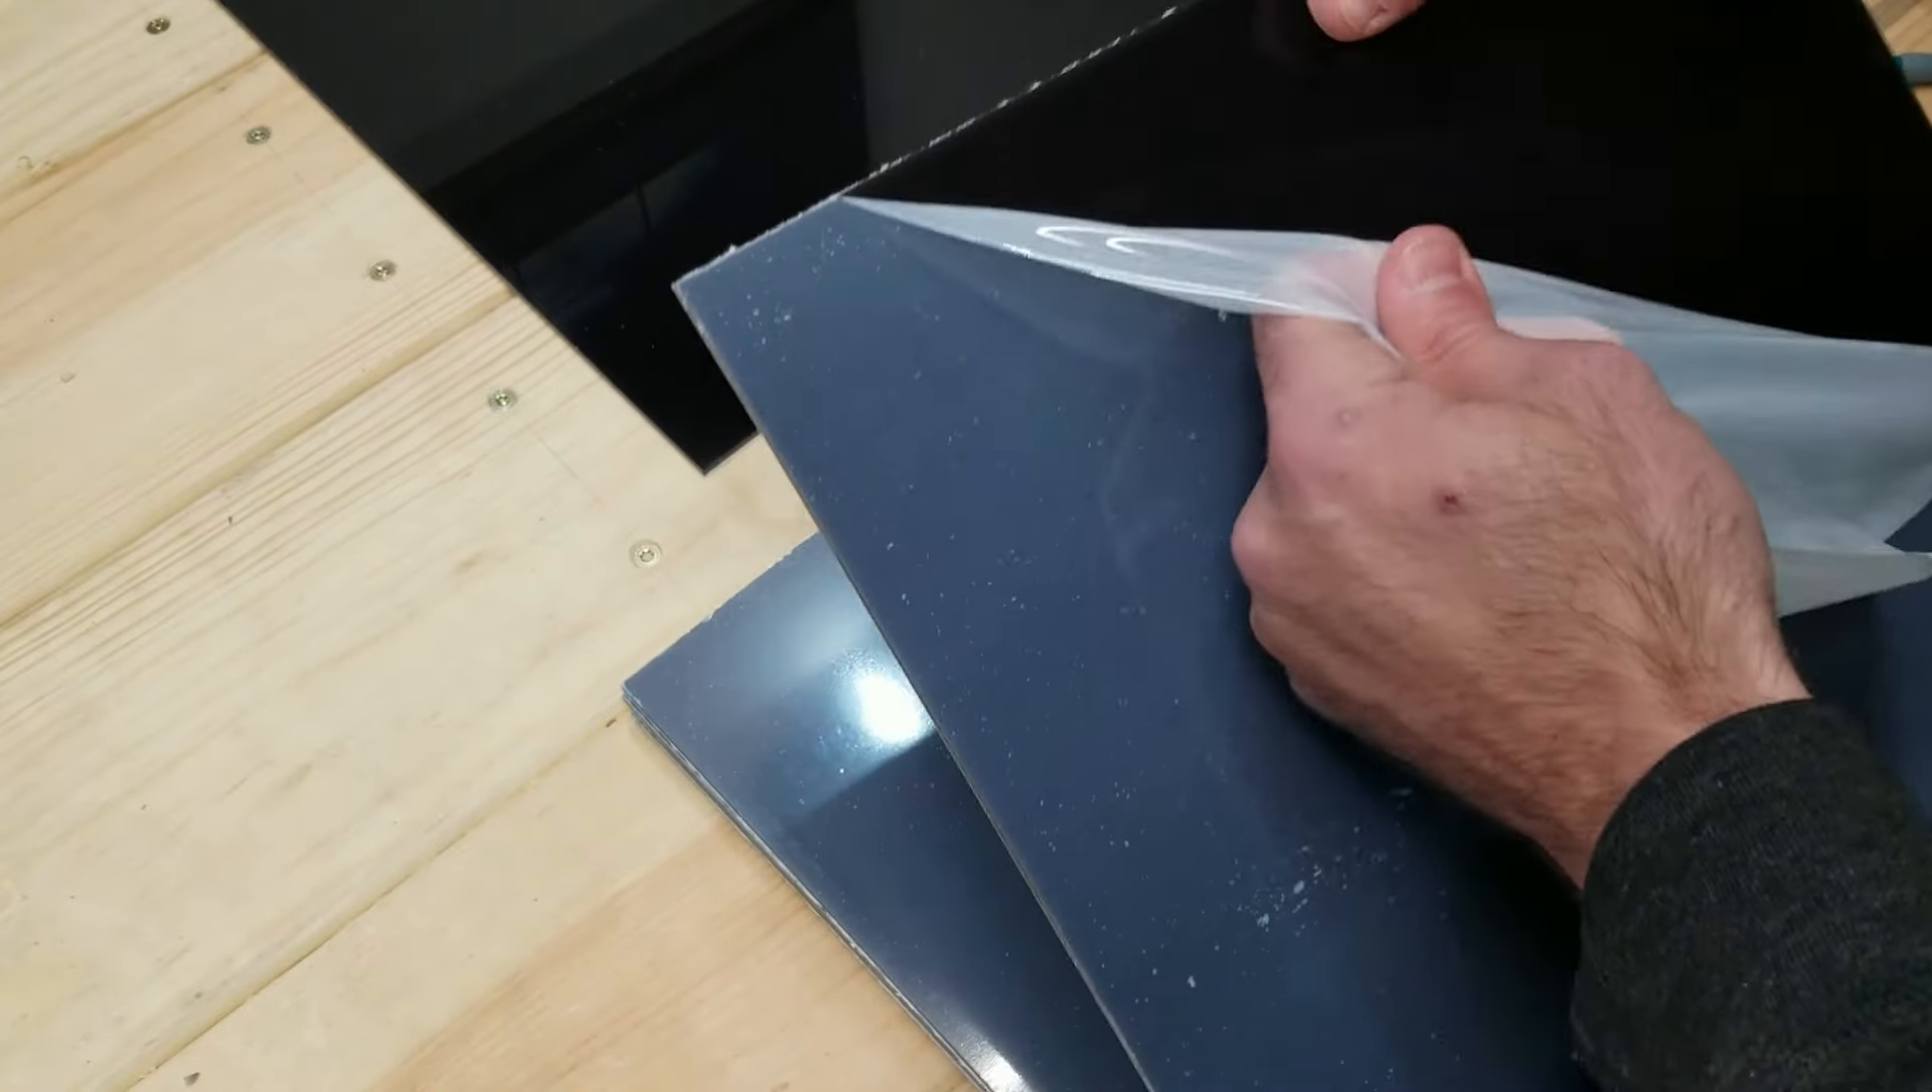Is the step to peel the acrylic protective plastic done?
No.